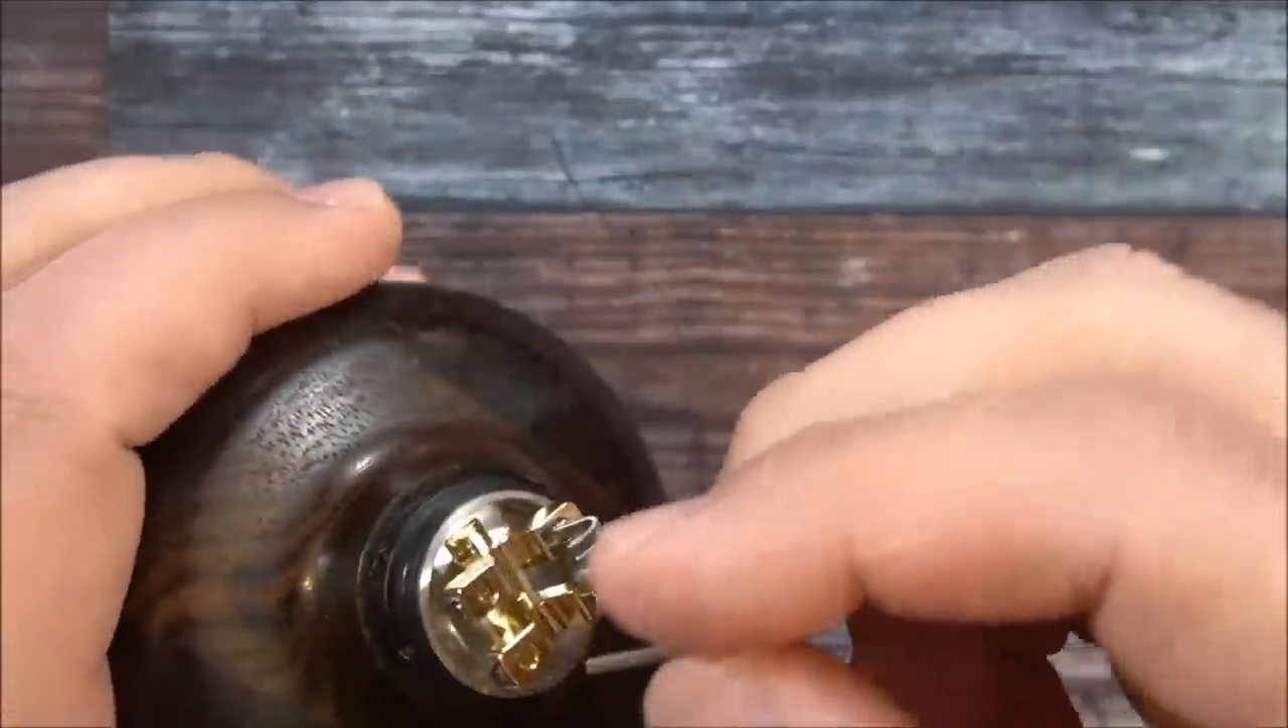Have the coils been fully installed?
No.